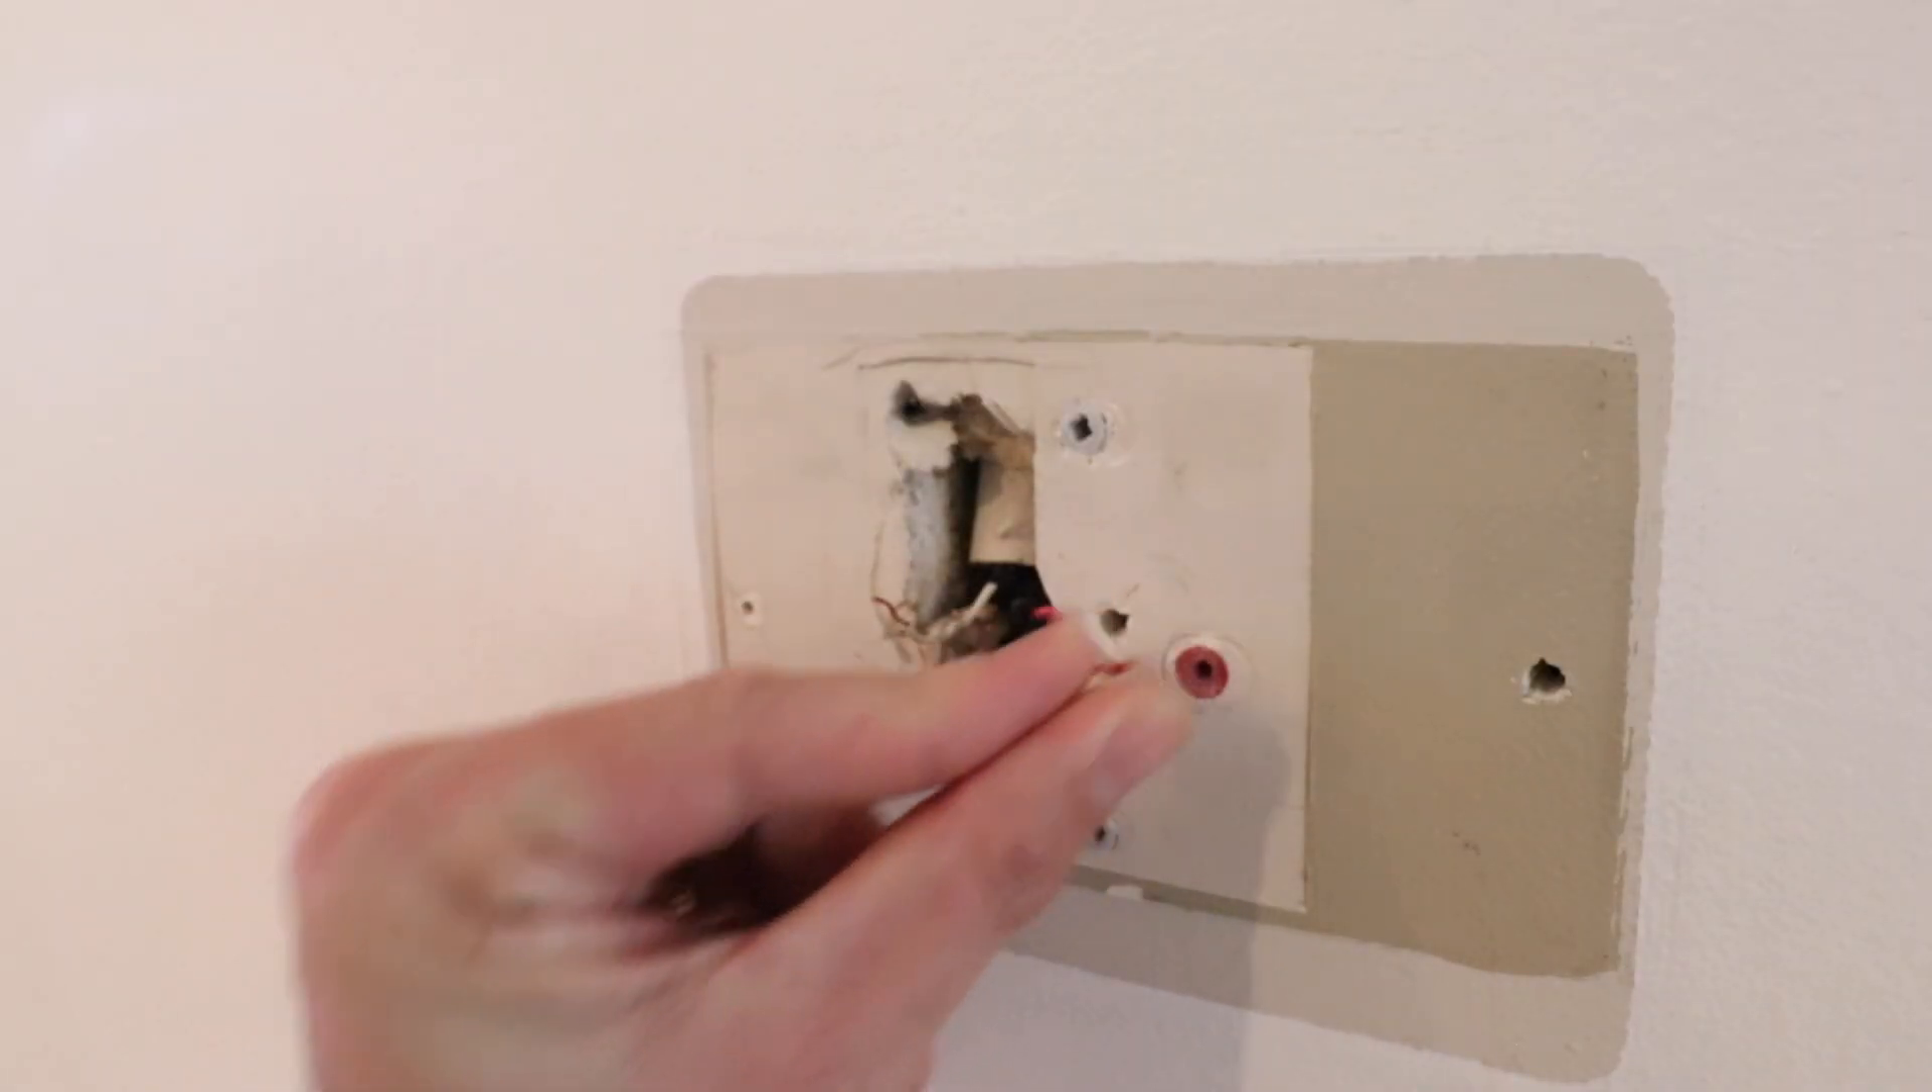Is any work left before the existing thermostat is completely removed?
No.